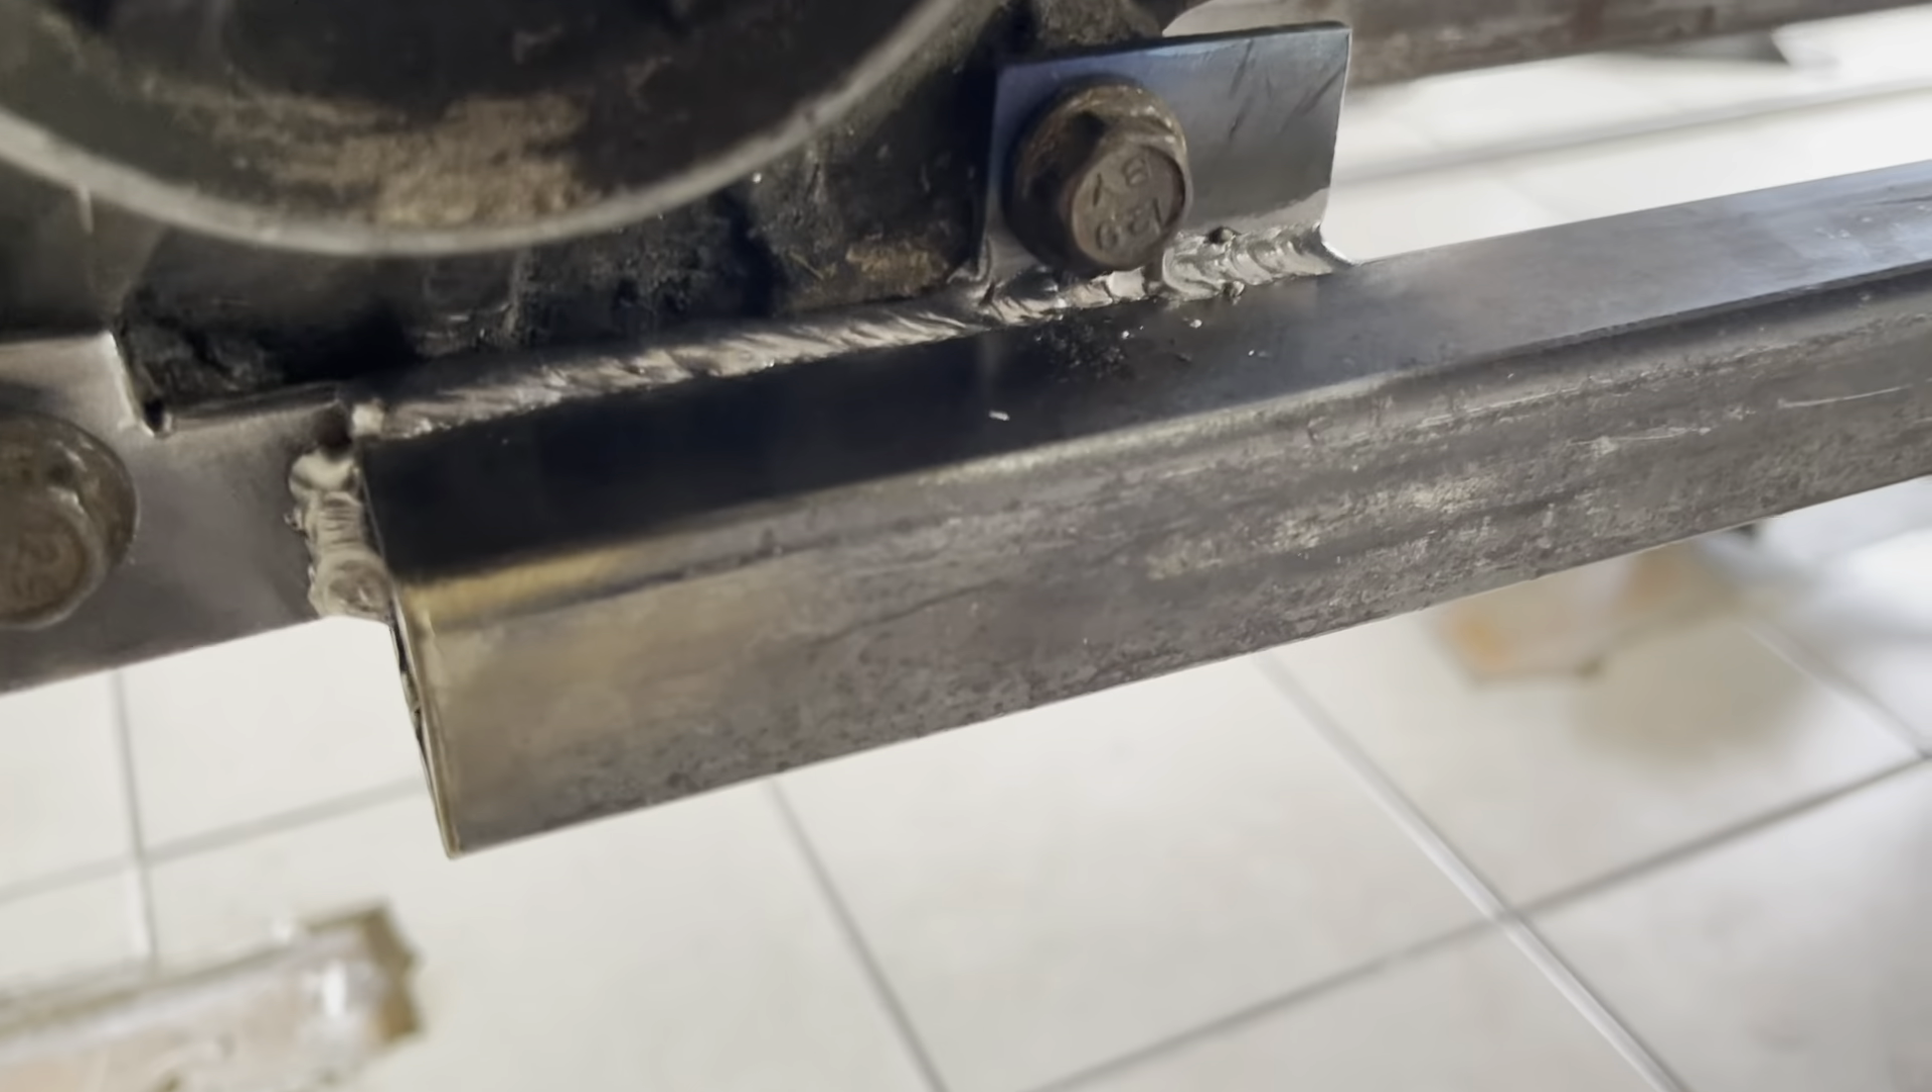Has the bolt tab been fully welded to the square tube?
Yes.